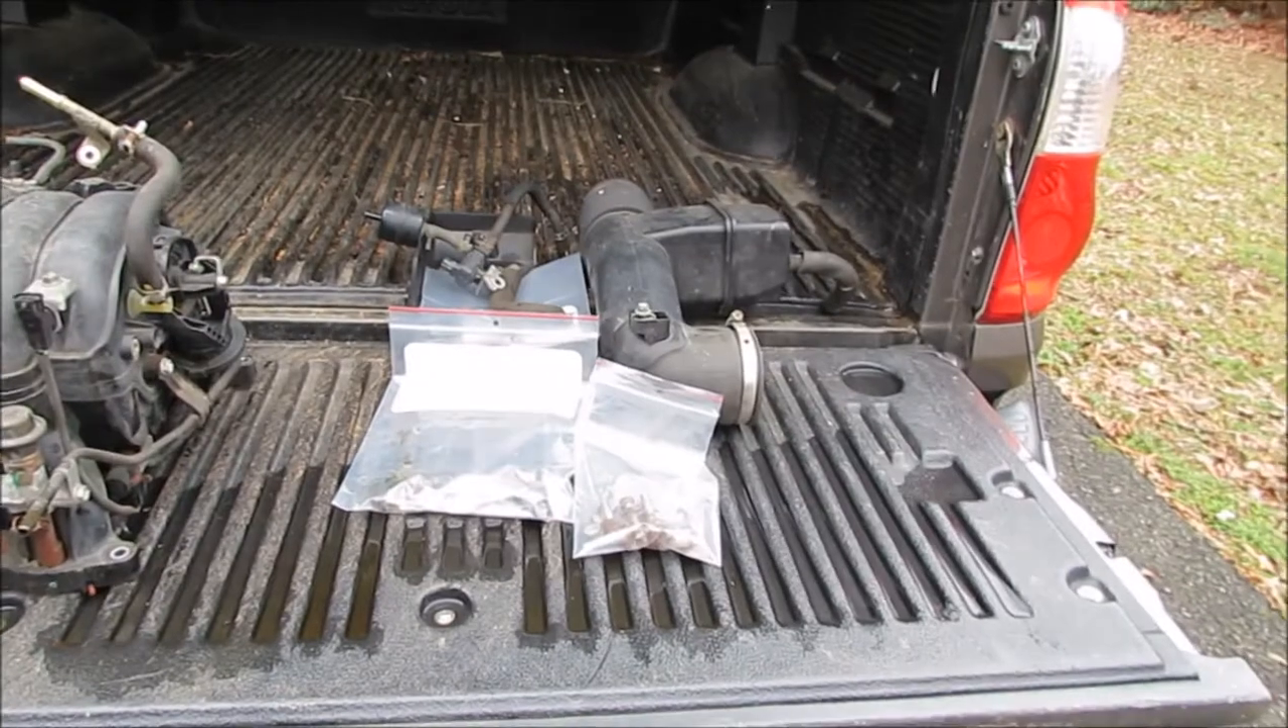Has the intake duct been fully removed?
Yes.